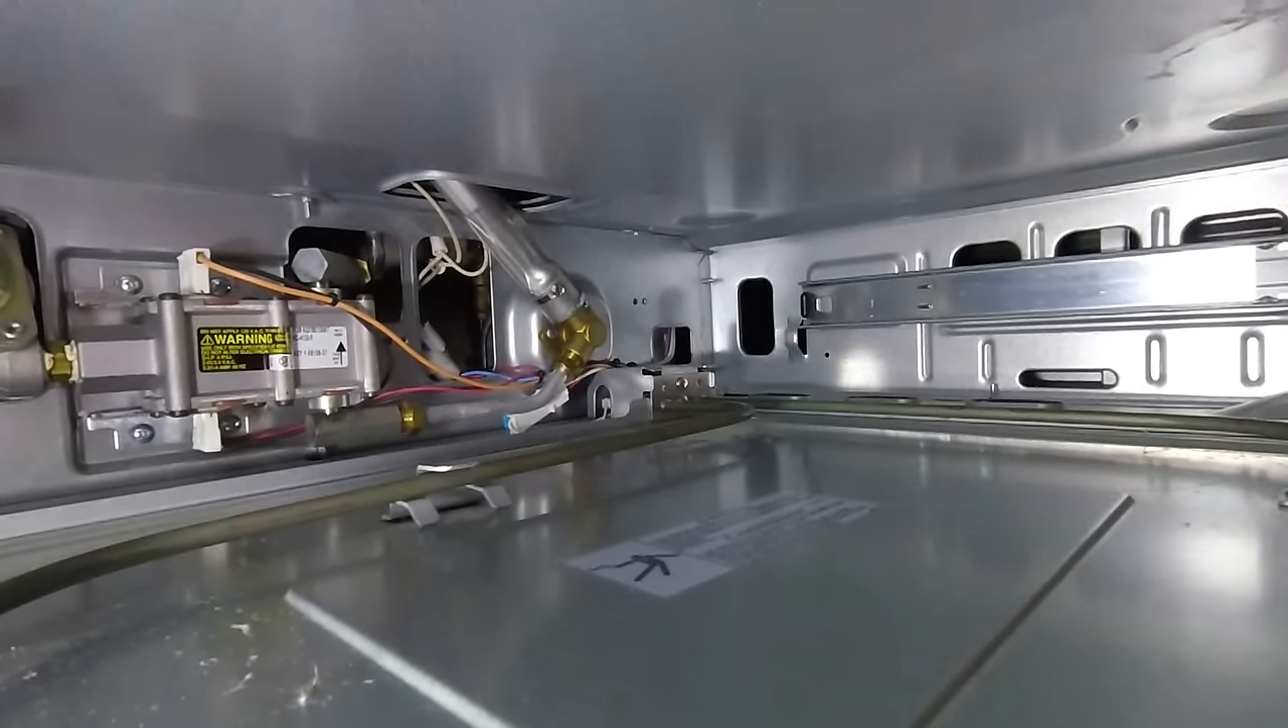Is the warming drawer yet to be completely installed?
Yes.